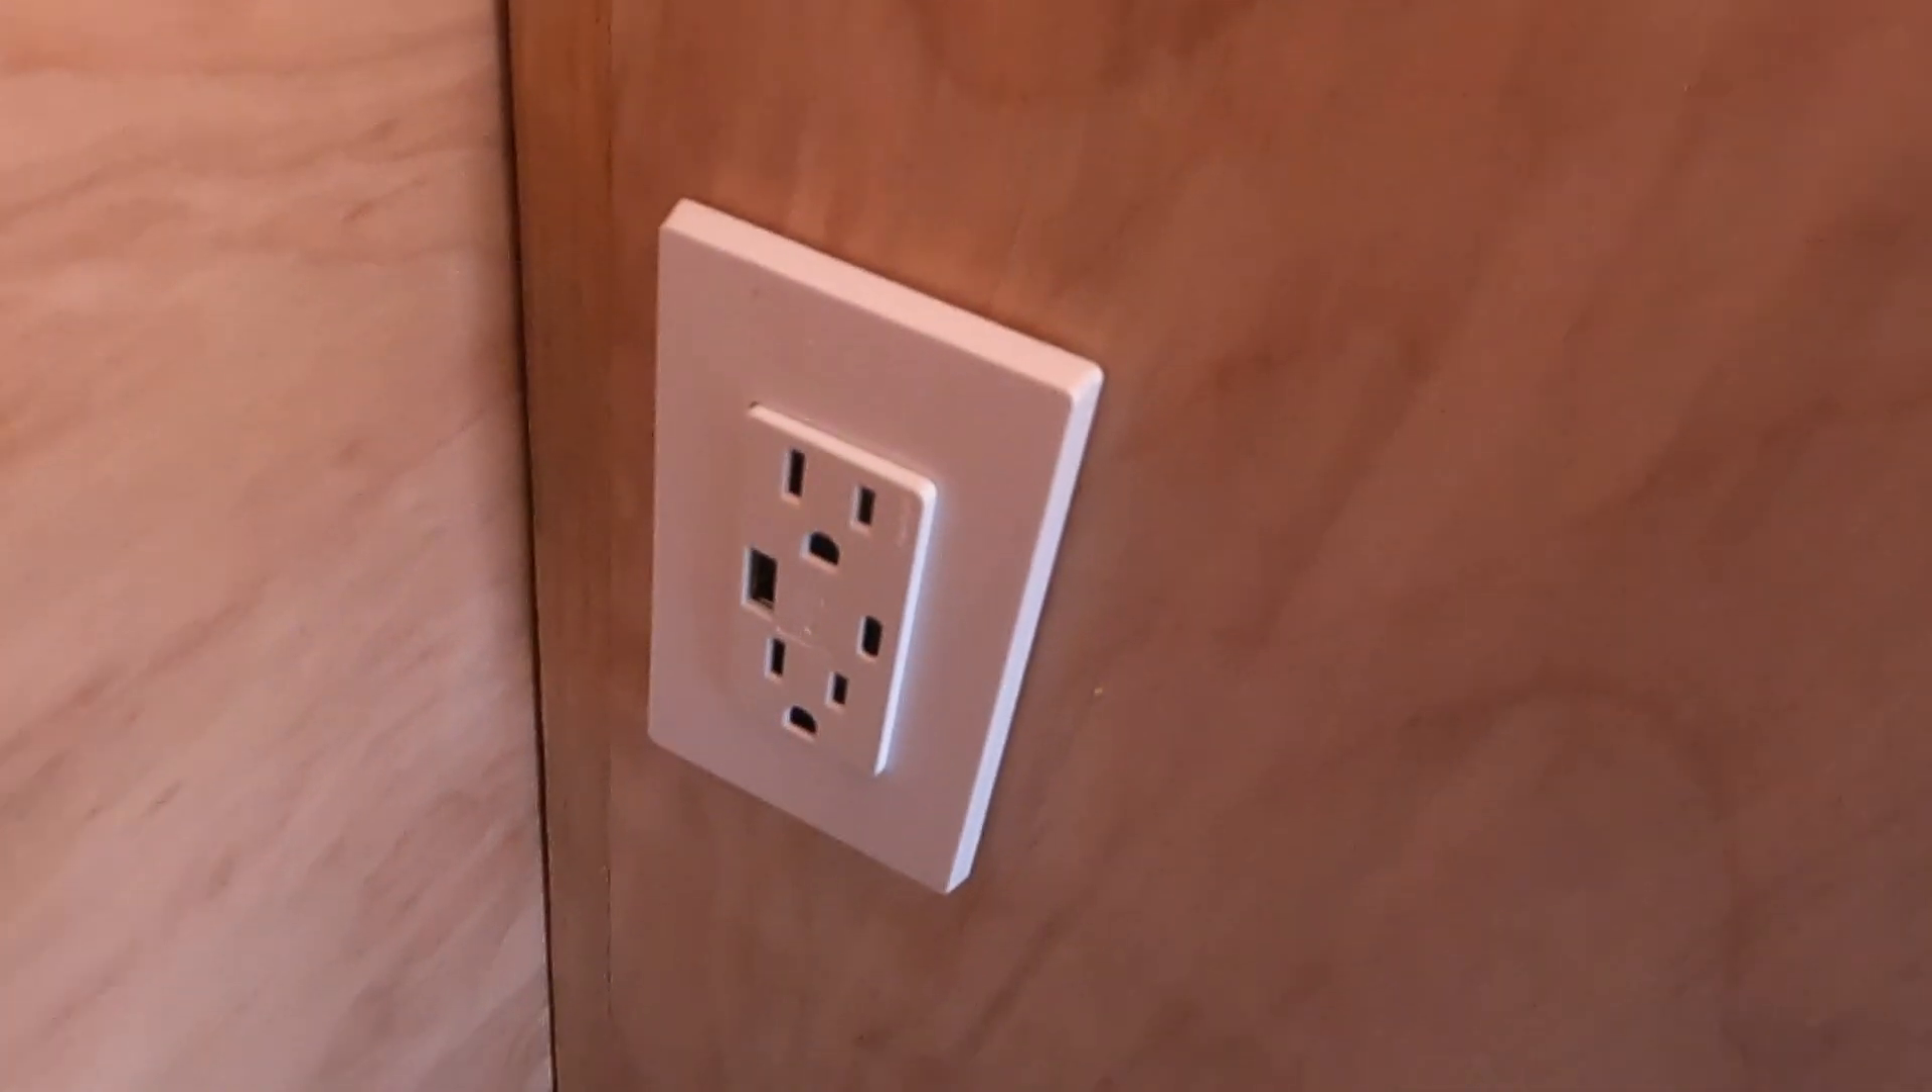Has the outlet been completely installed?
Yes.